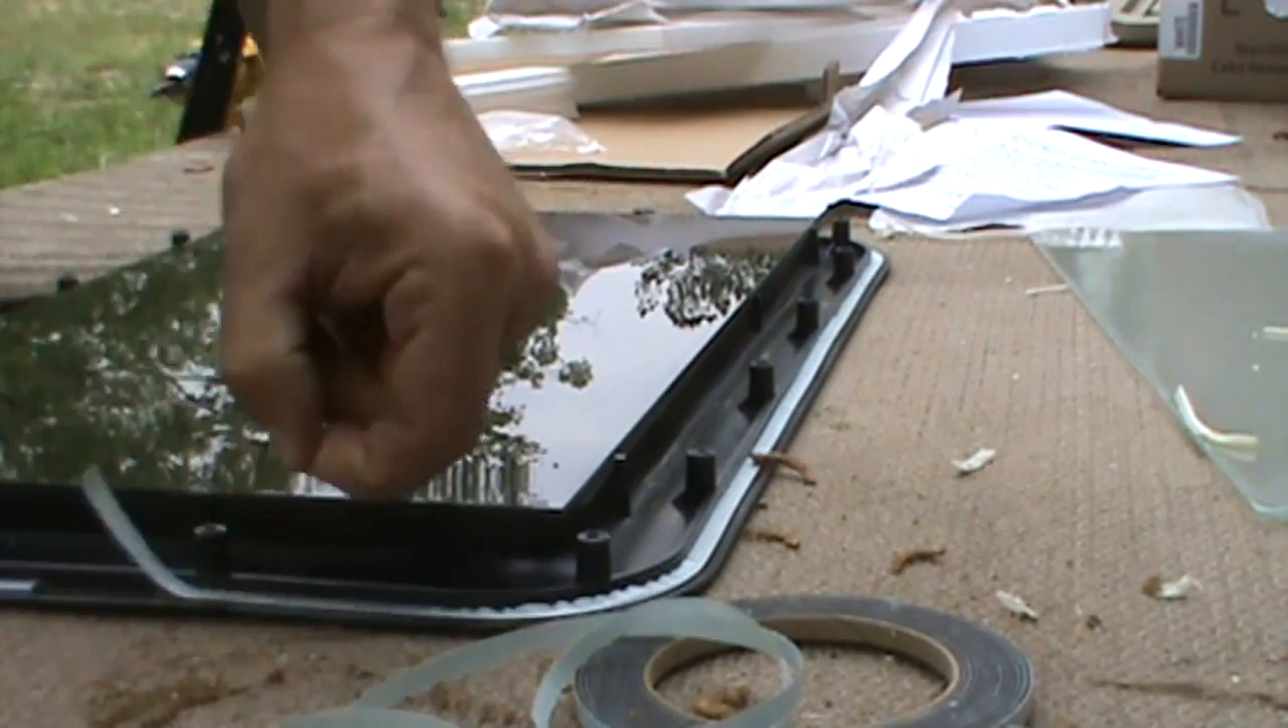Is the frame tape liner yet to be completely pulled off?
Yes.